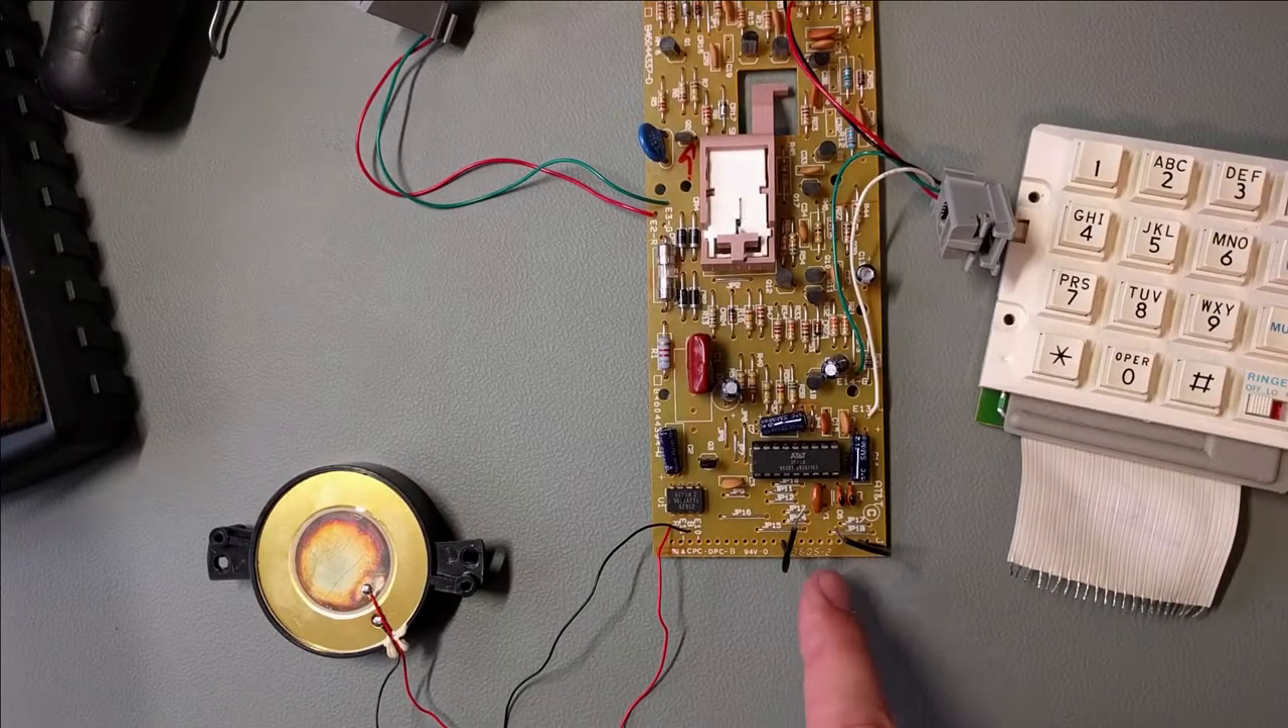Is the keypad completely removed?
Yes.